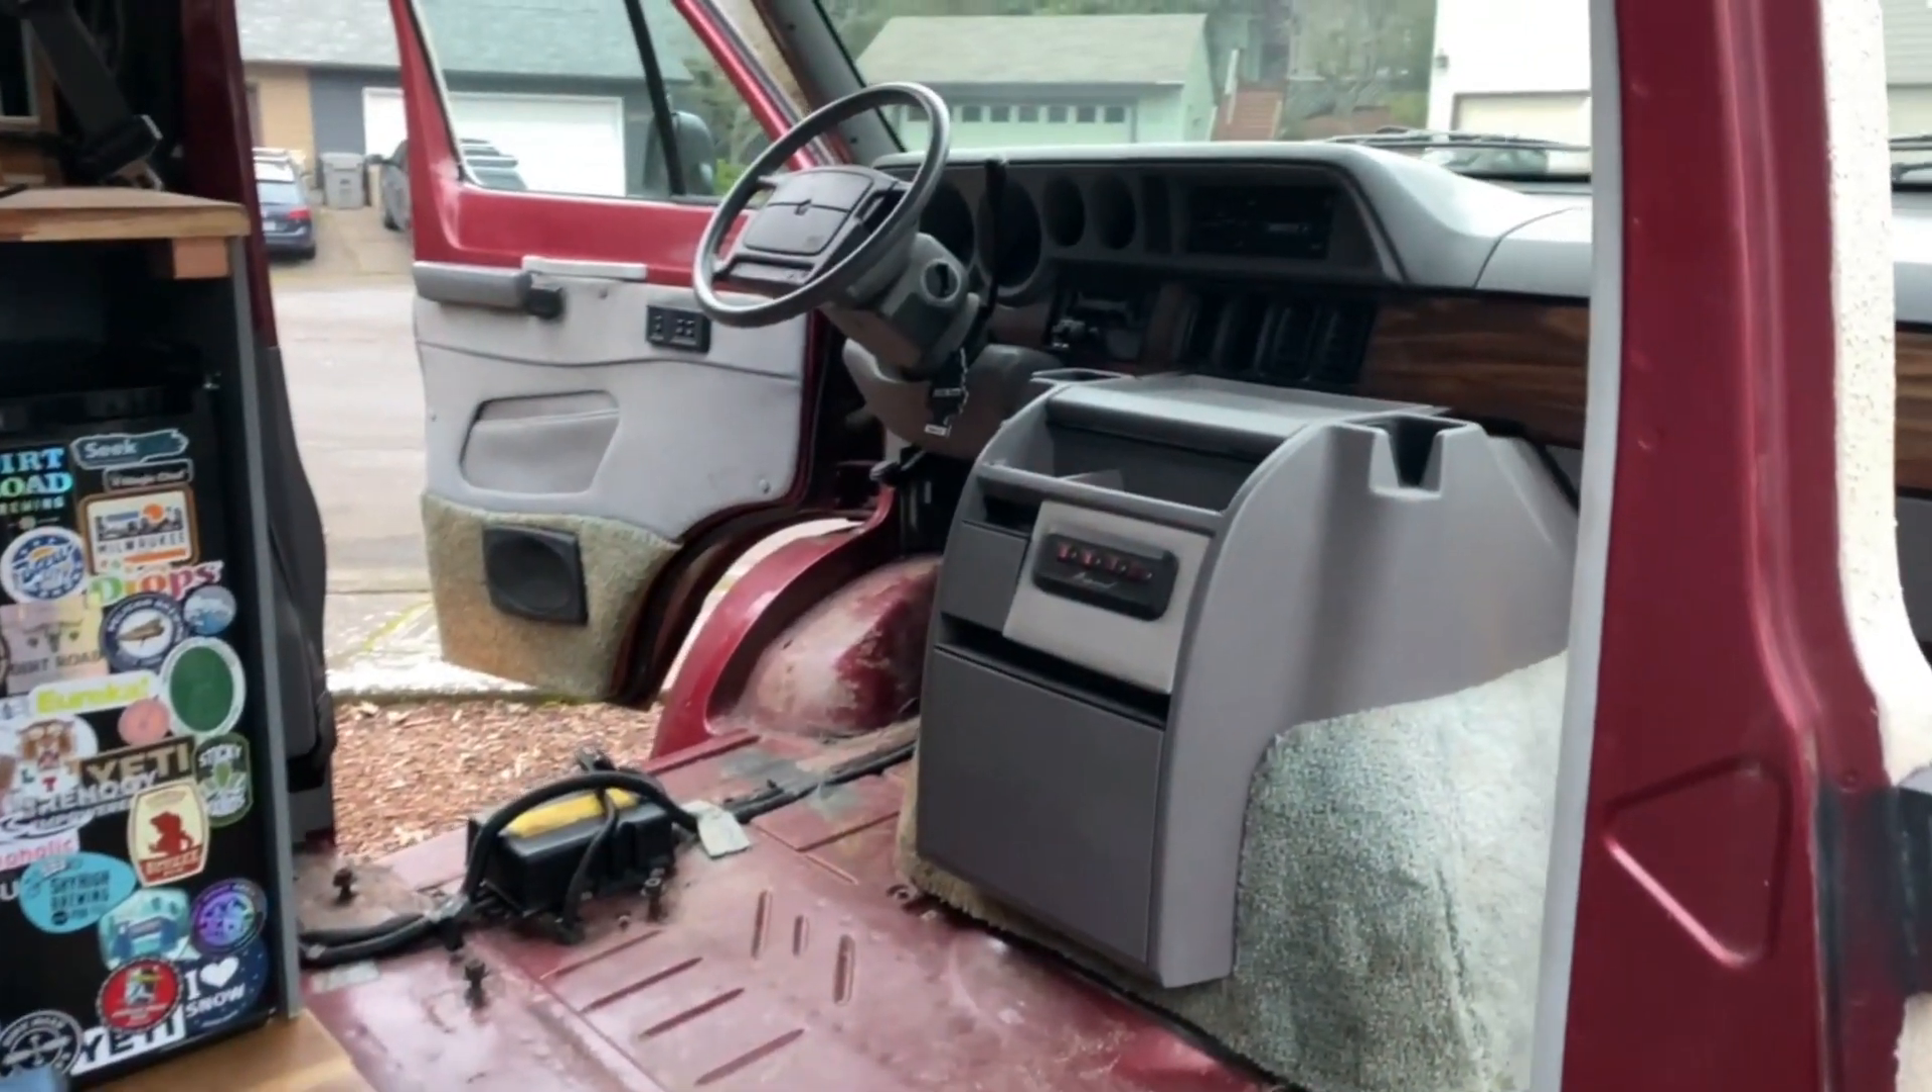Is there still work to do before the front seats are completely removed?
No.